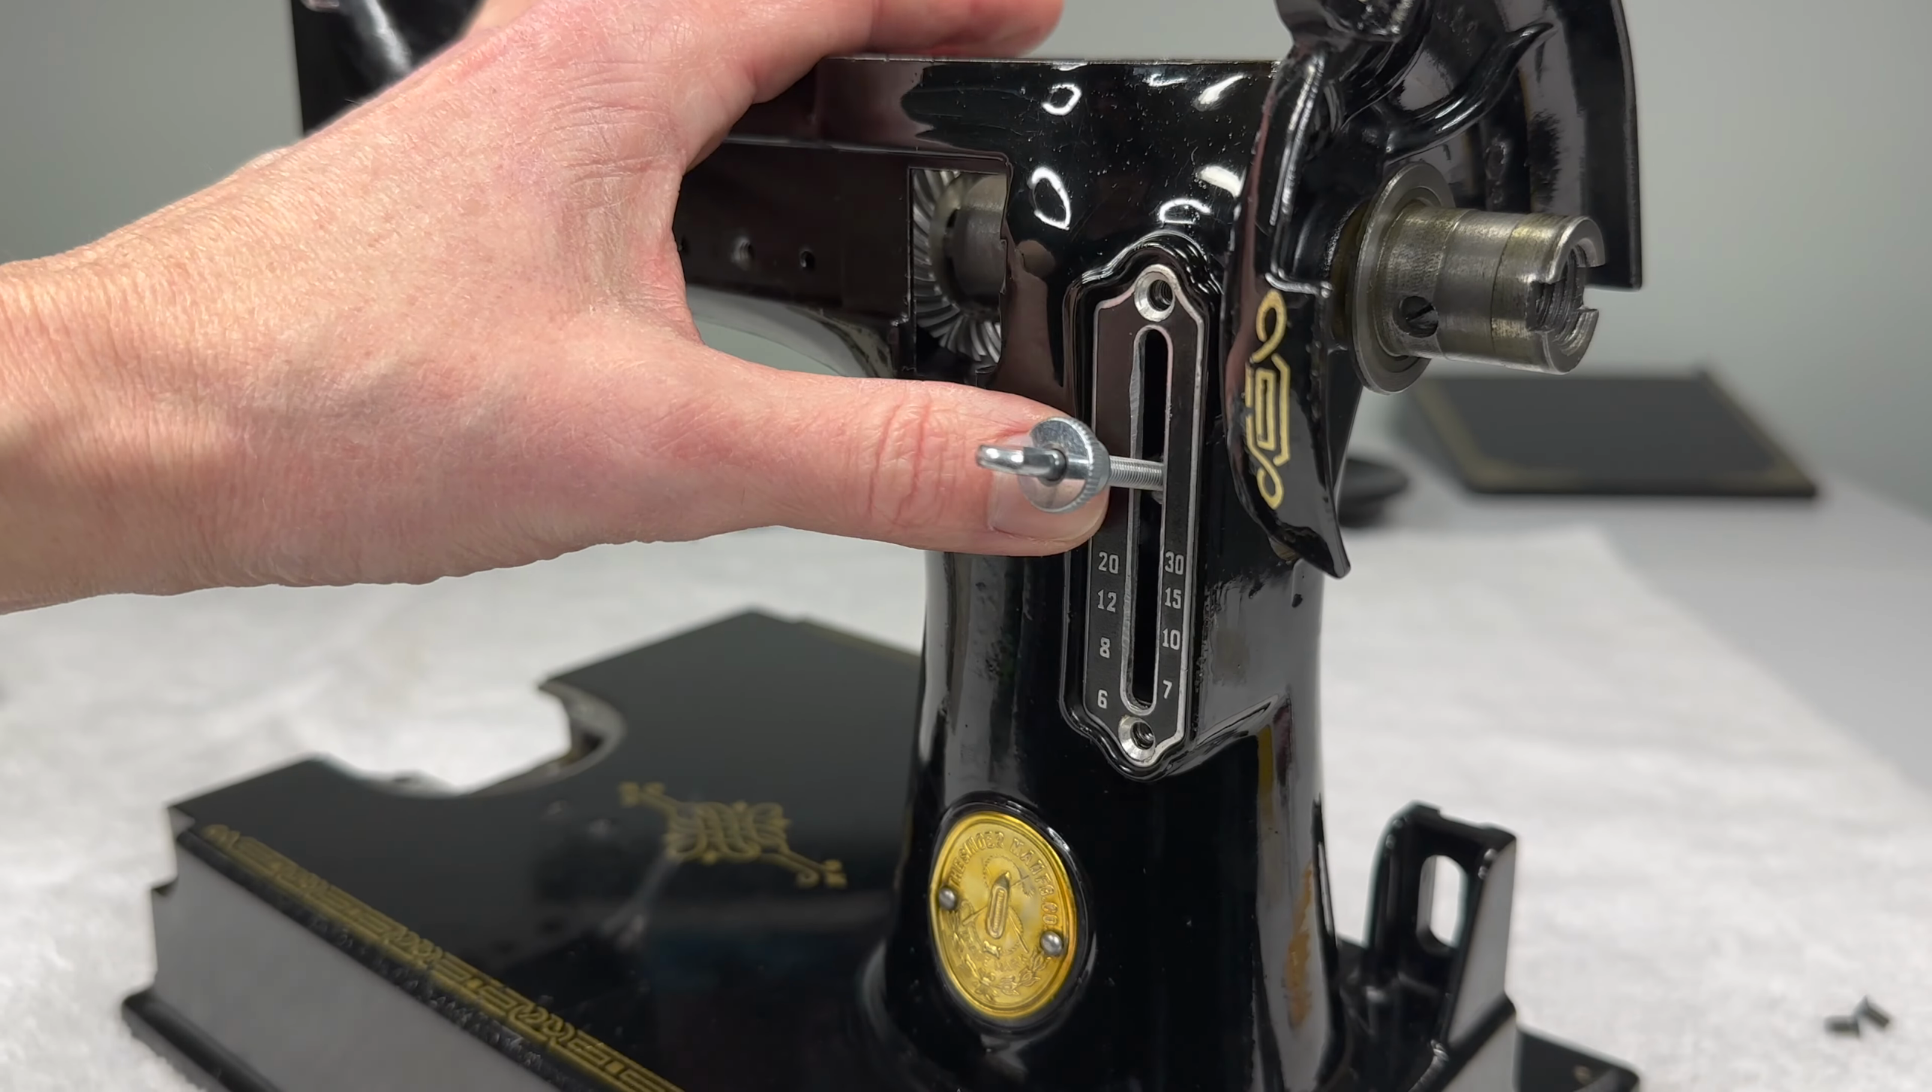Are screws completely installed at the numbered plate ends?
No.